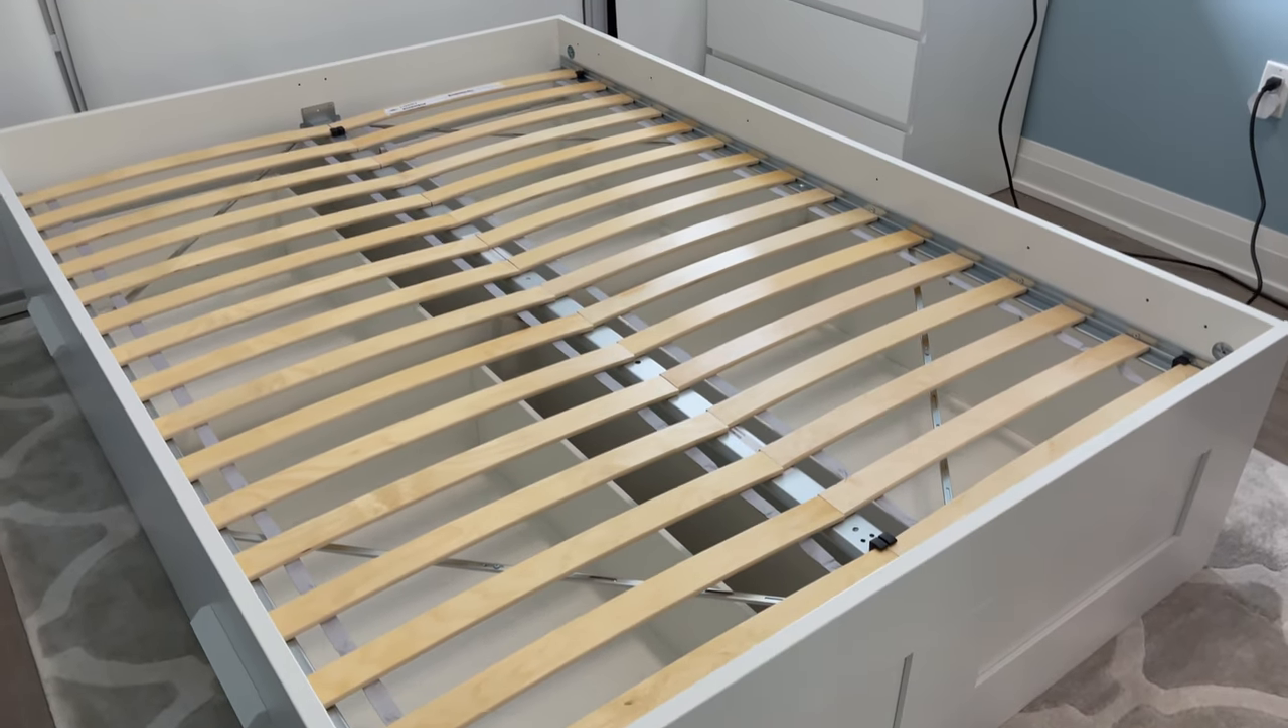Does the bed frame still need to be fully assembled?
No.